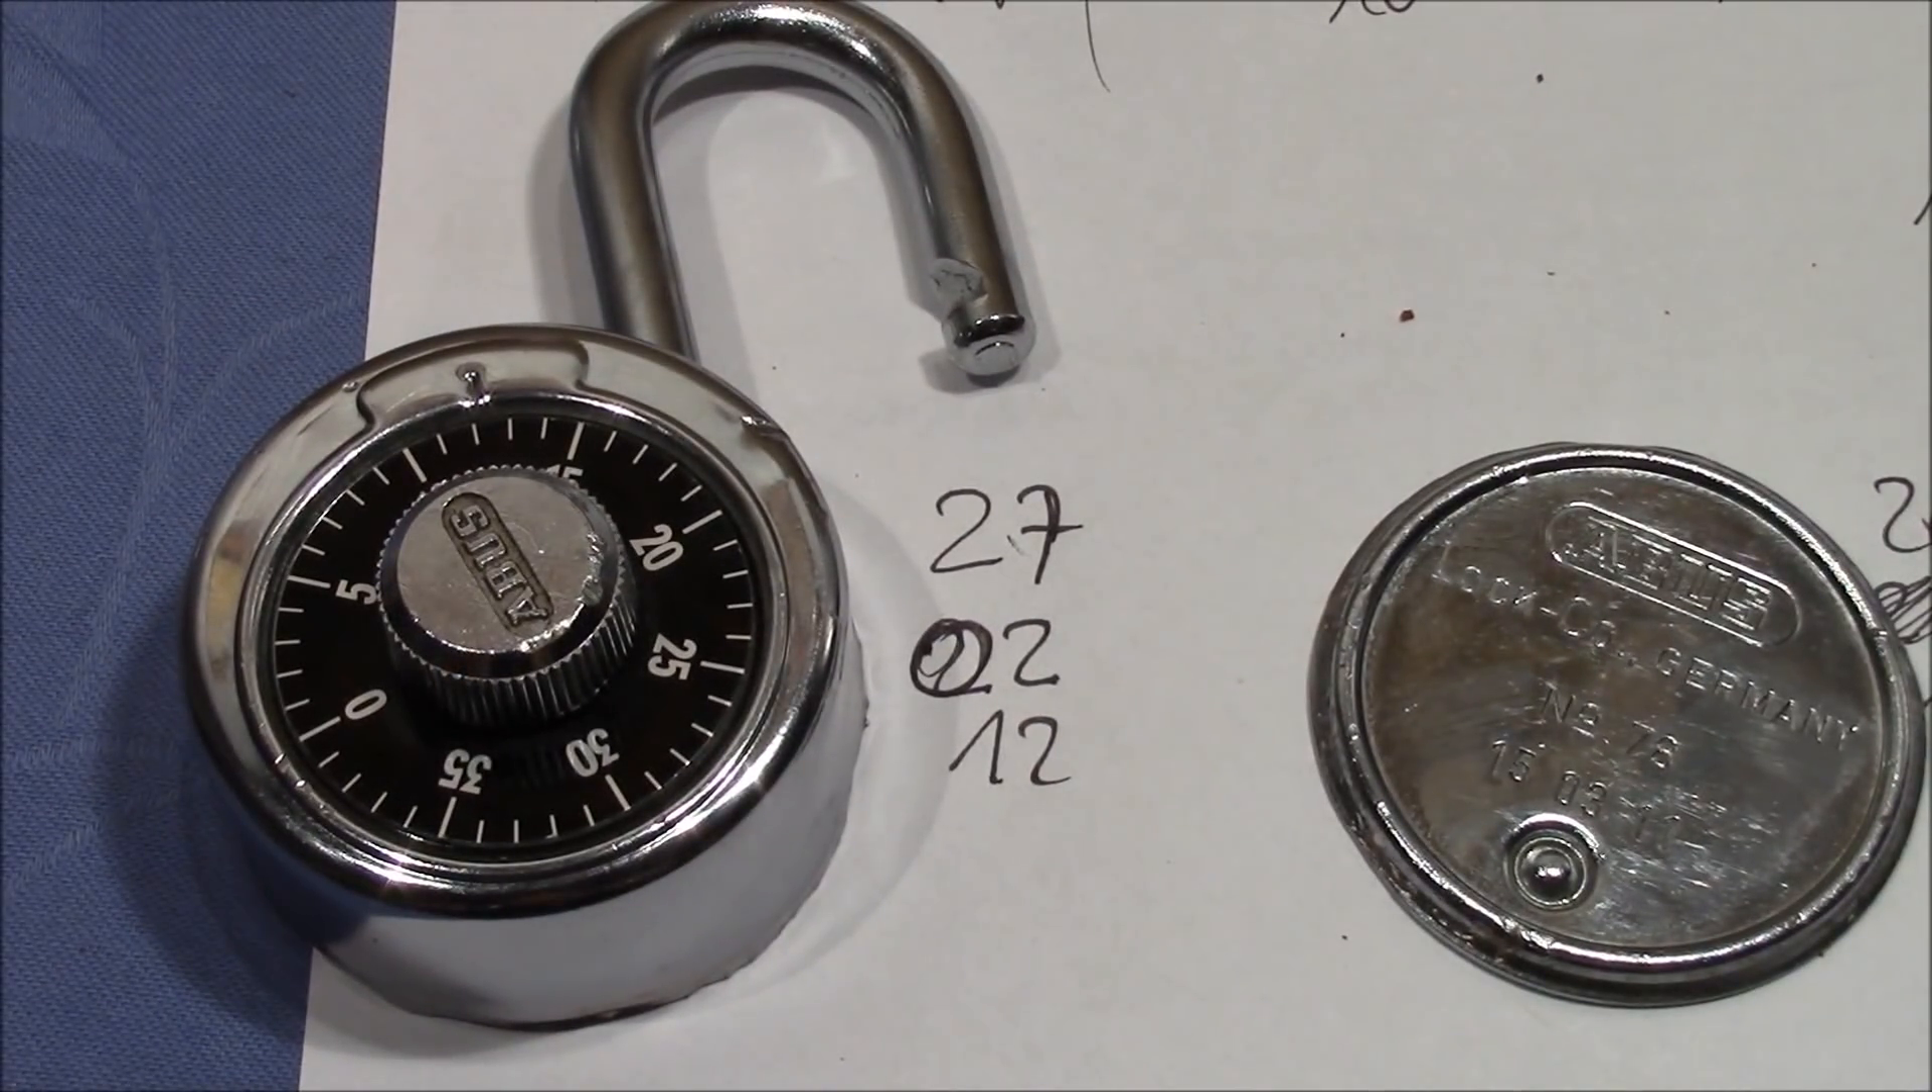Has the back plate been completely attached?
No.